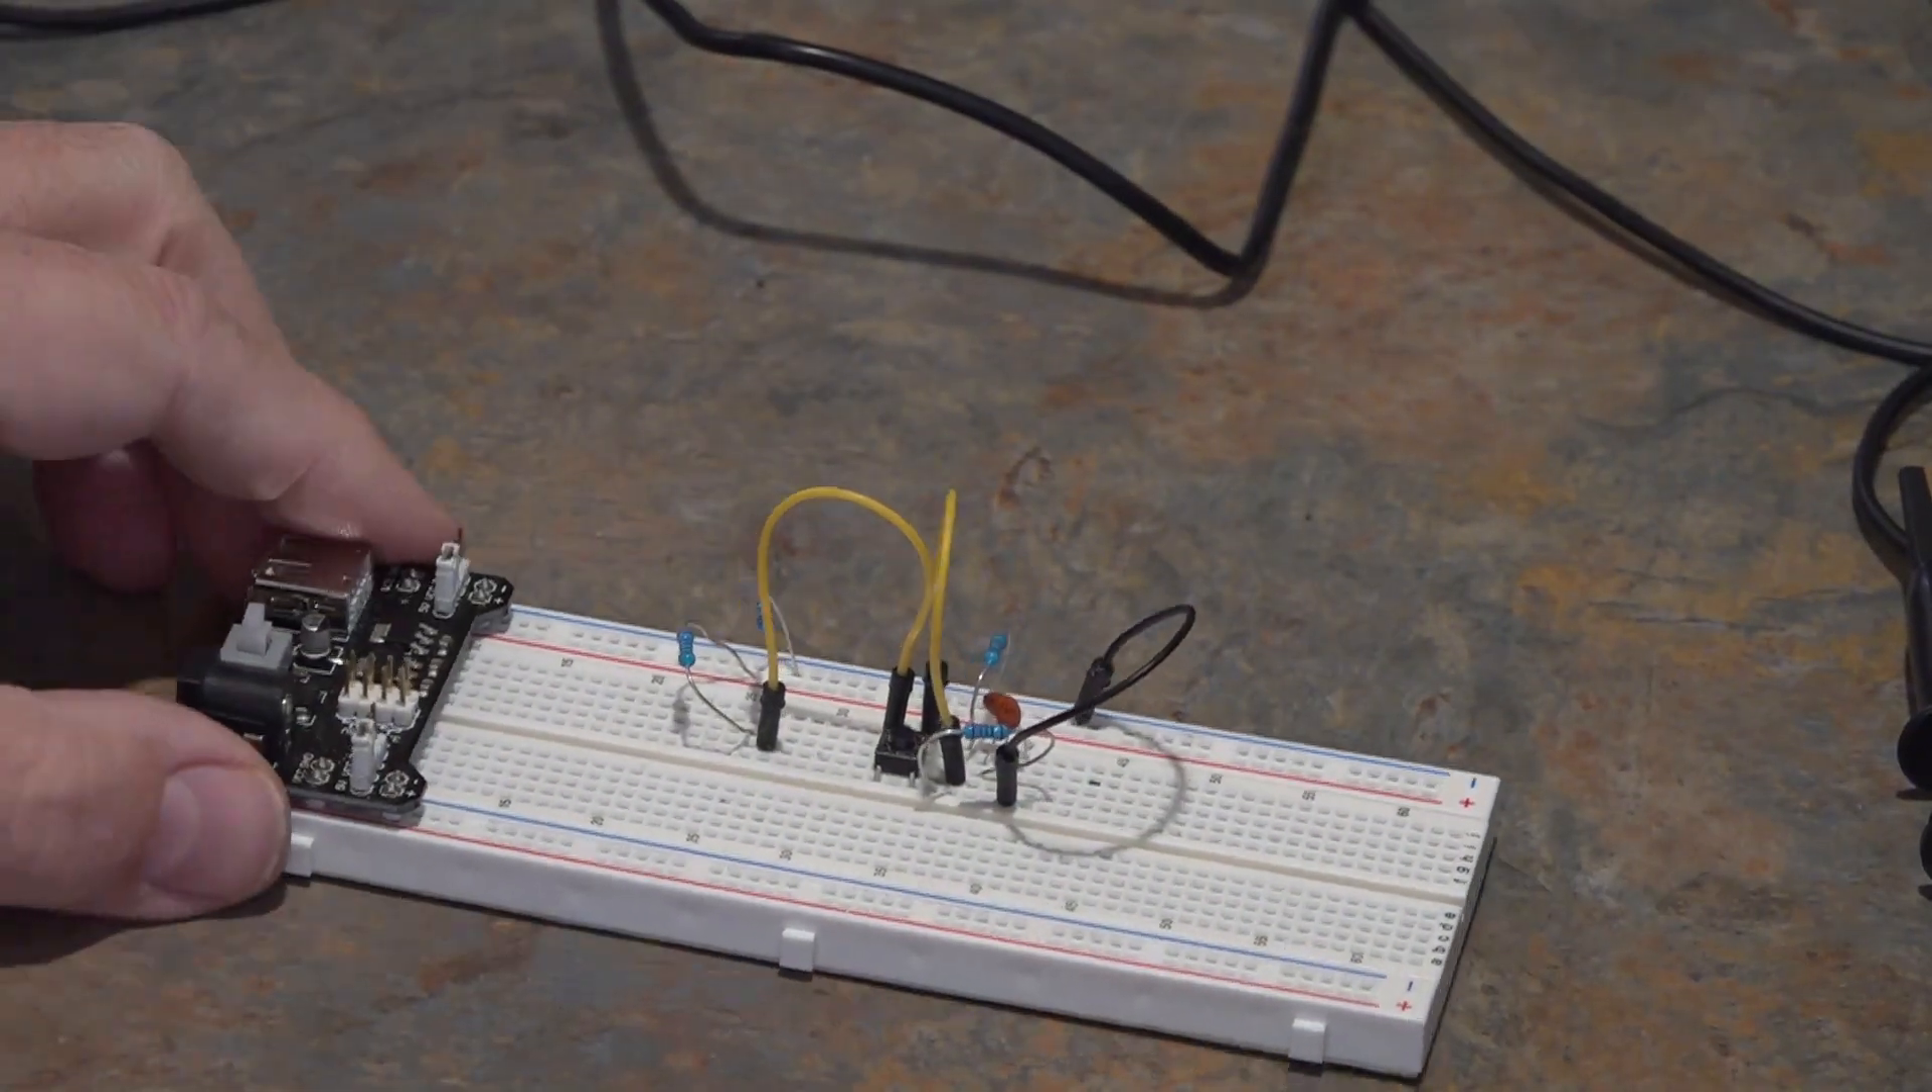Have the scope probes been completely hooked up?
No.